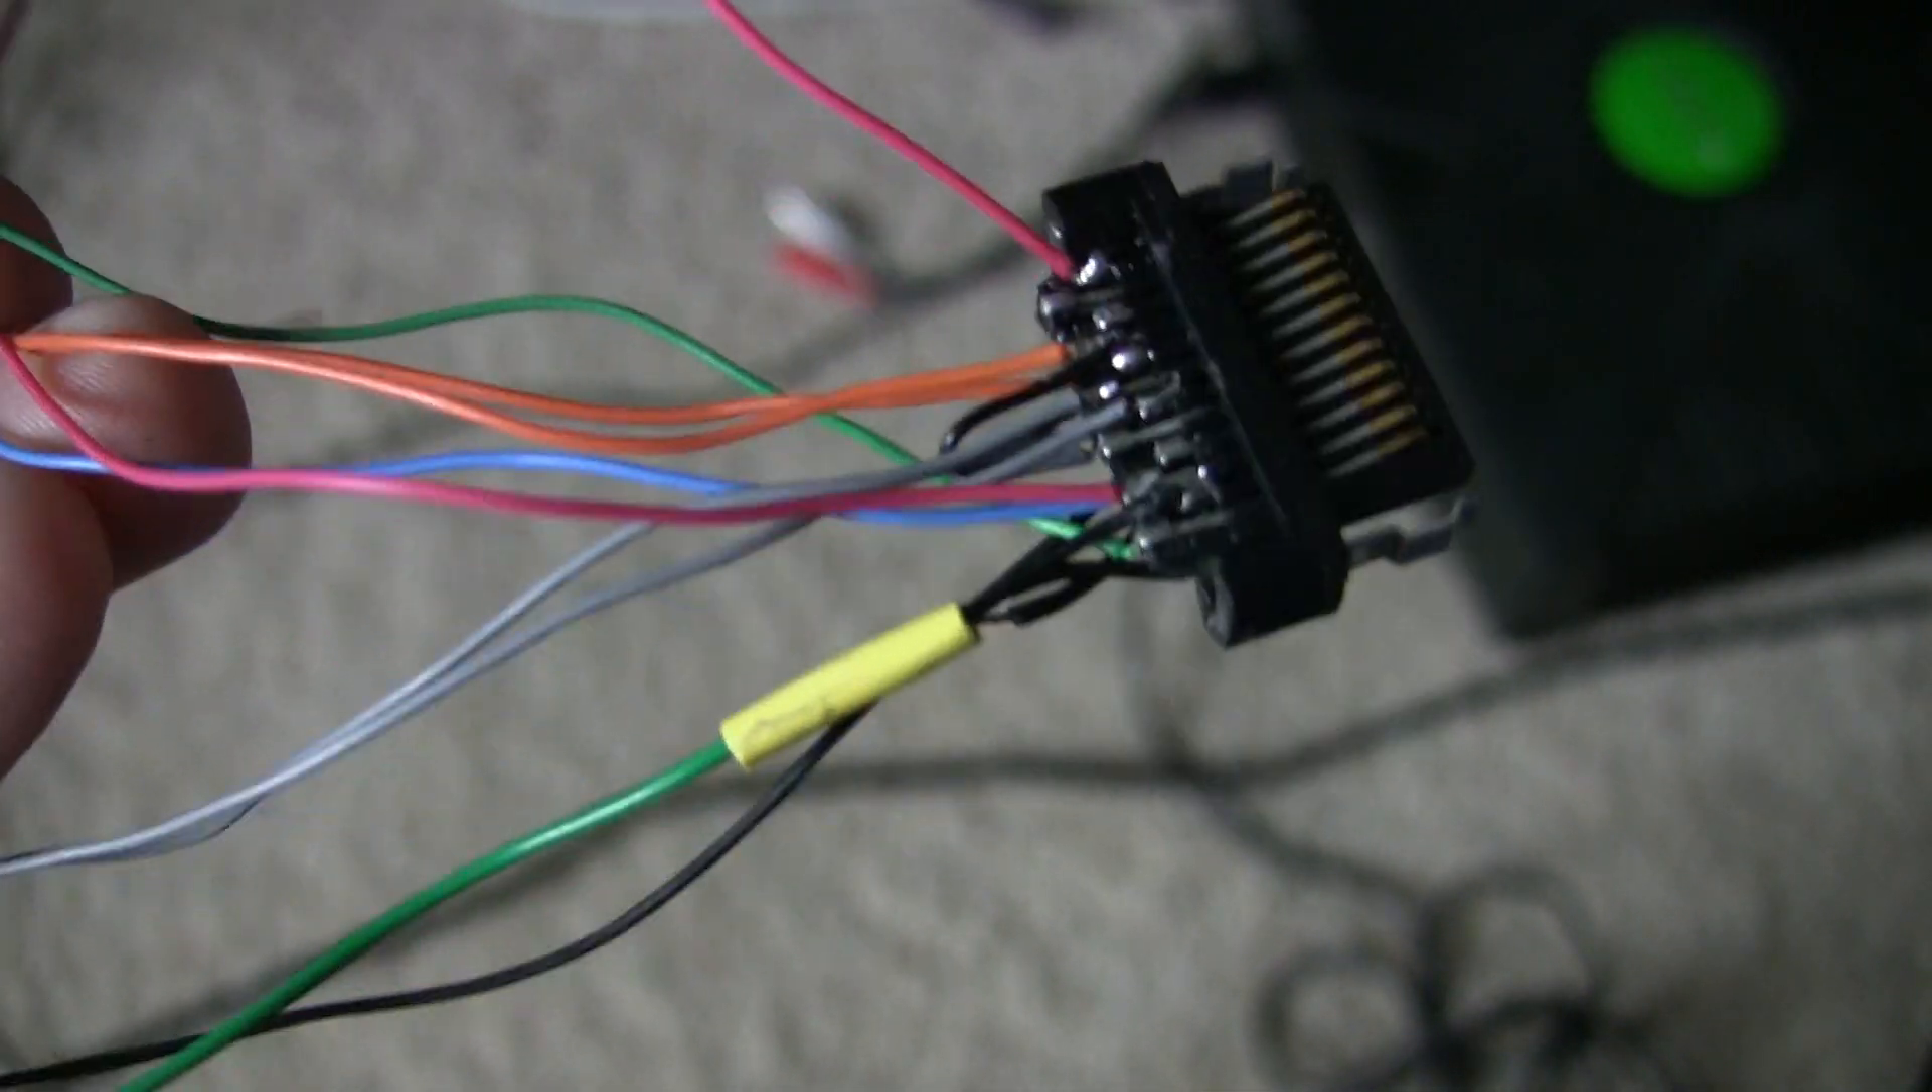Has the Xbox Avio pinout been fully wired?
Yes.